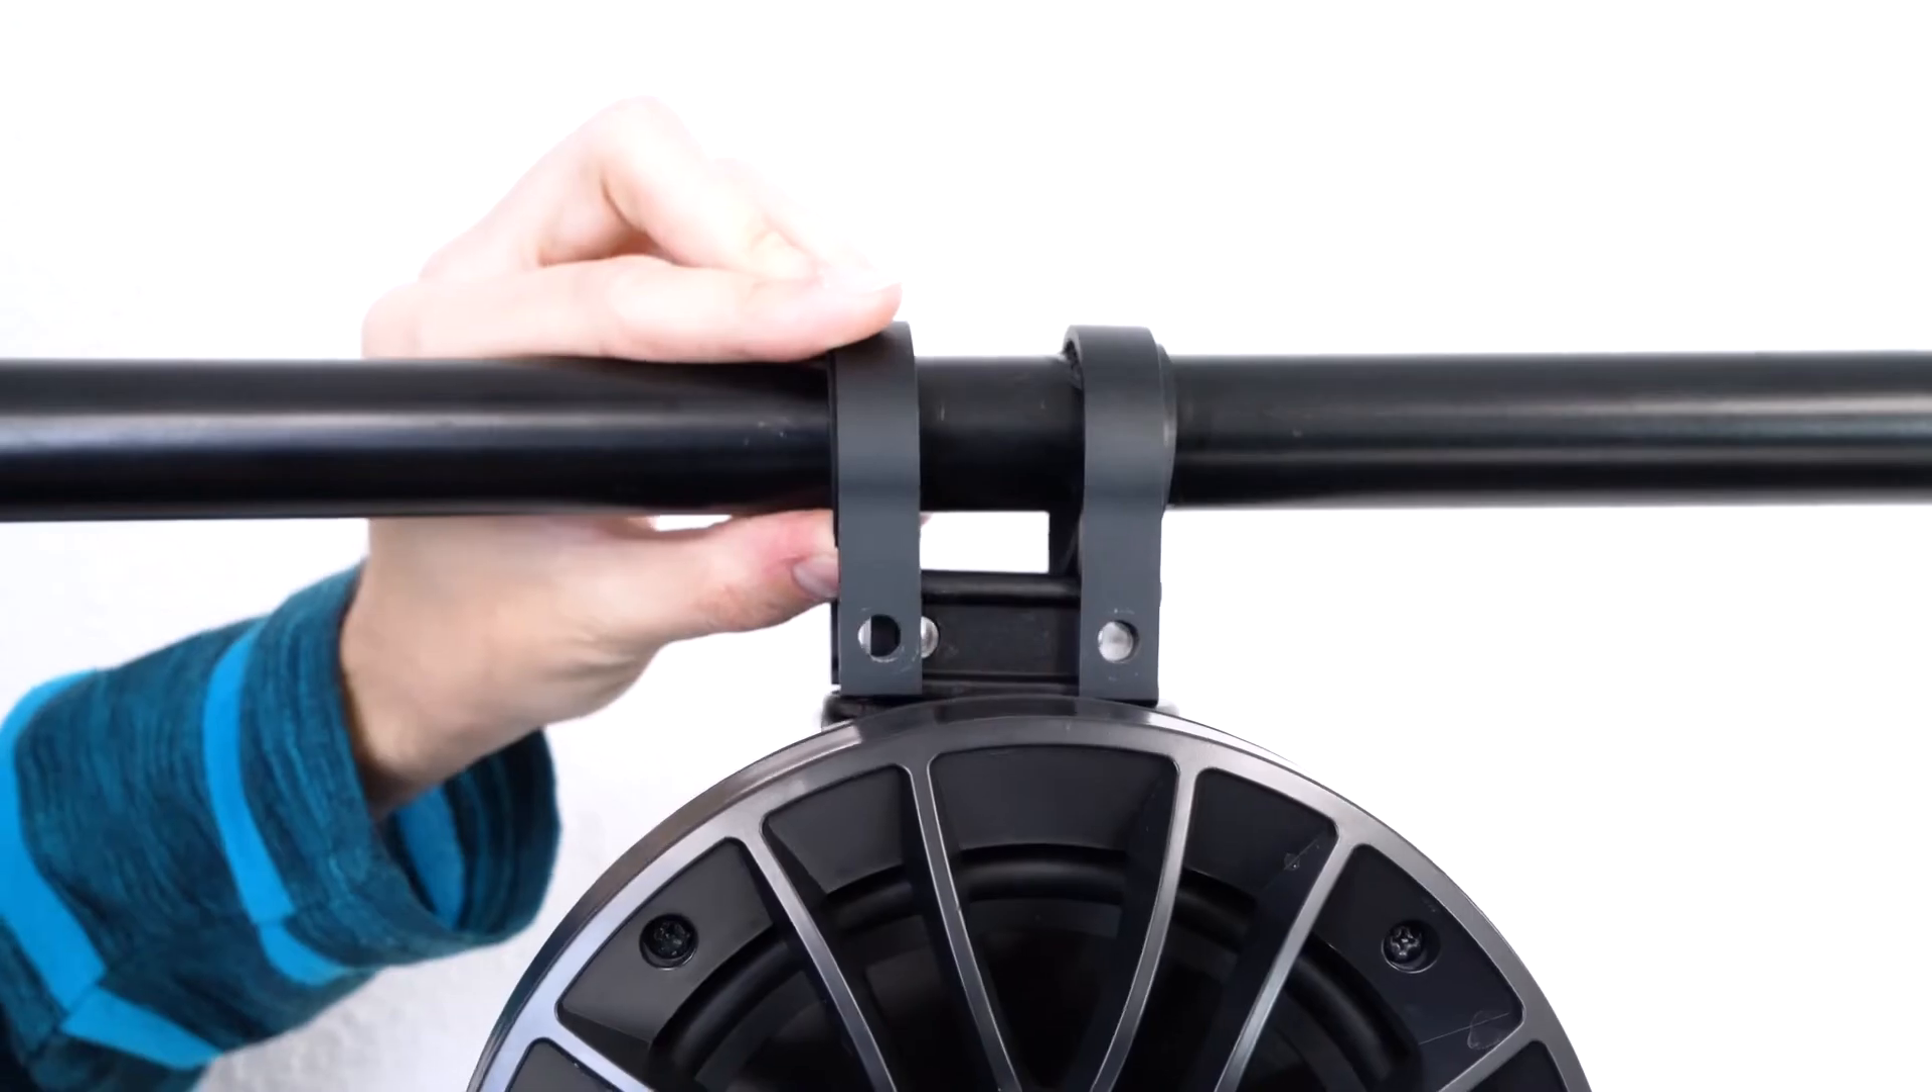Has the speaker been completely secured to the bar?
No.